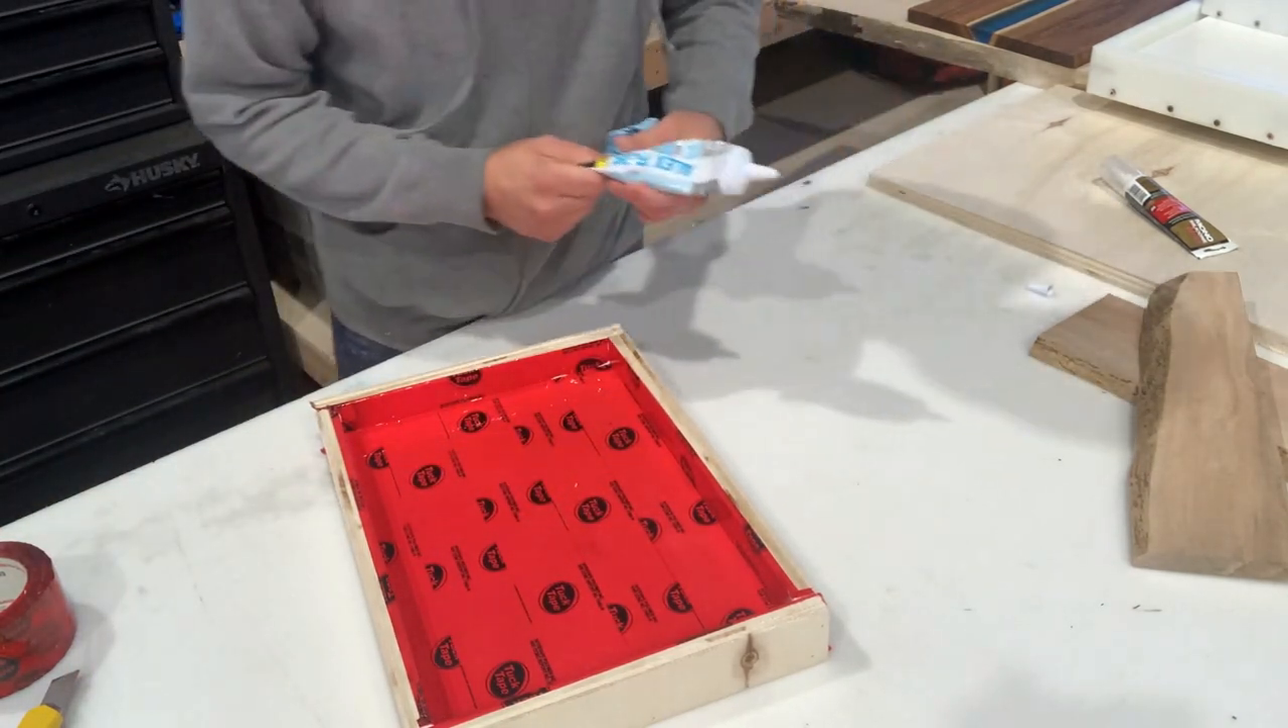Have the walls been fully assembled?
Yes.